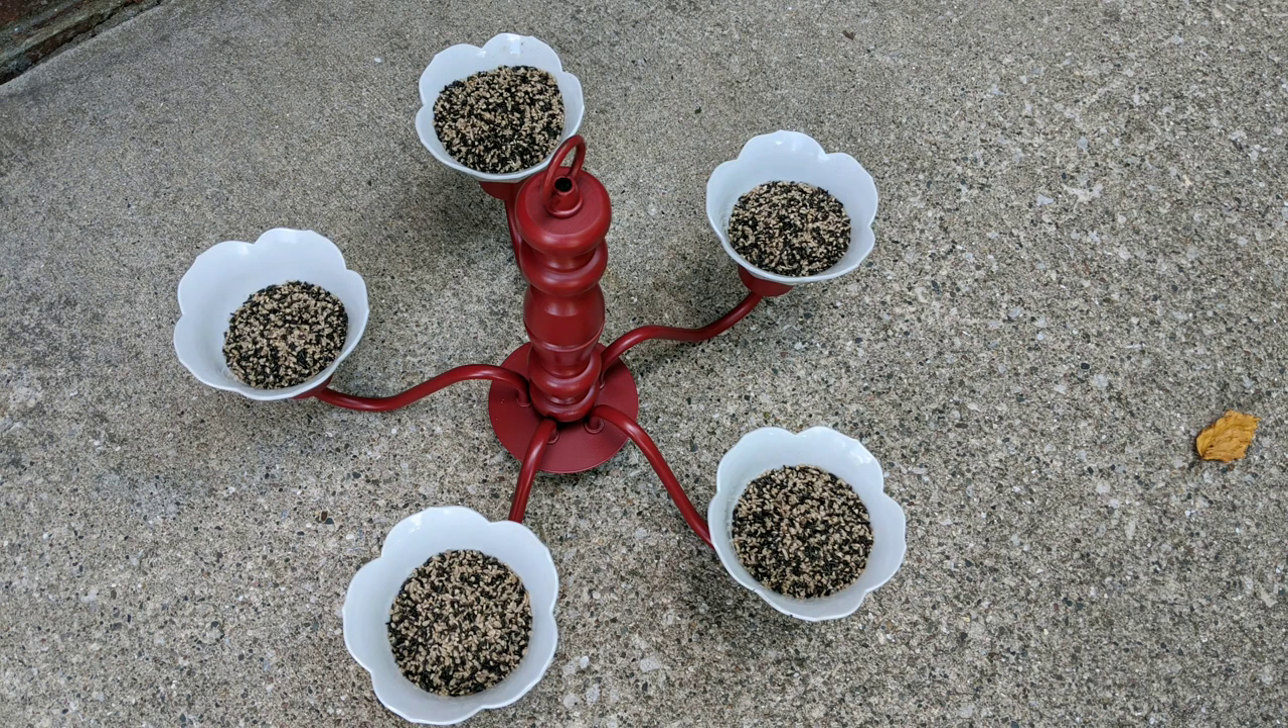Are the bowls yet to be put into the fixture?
No.